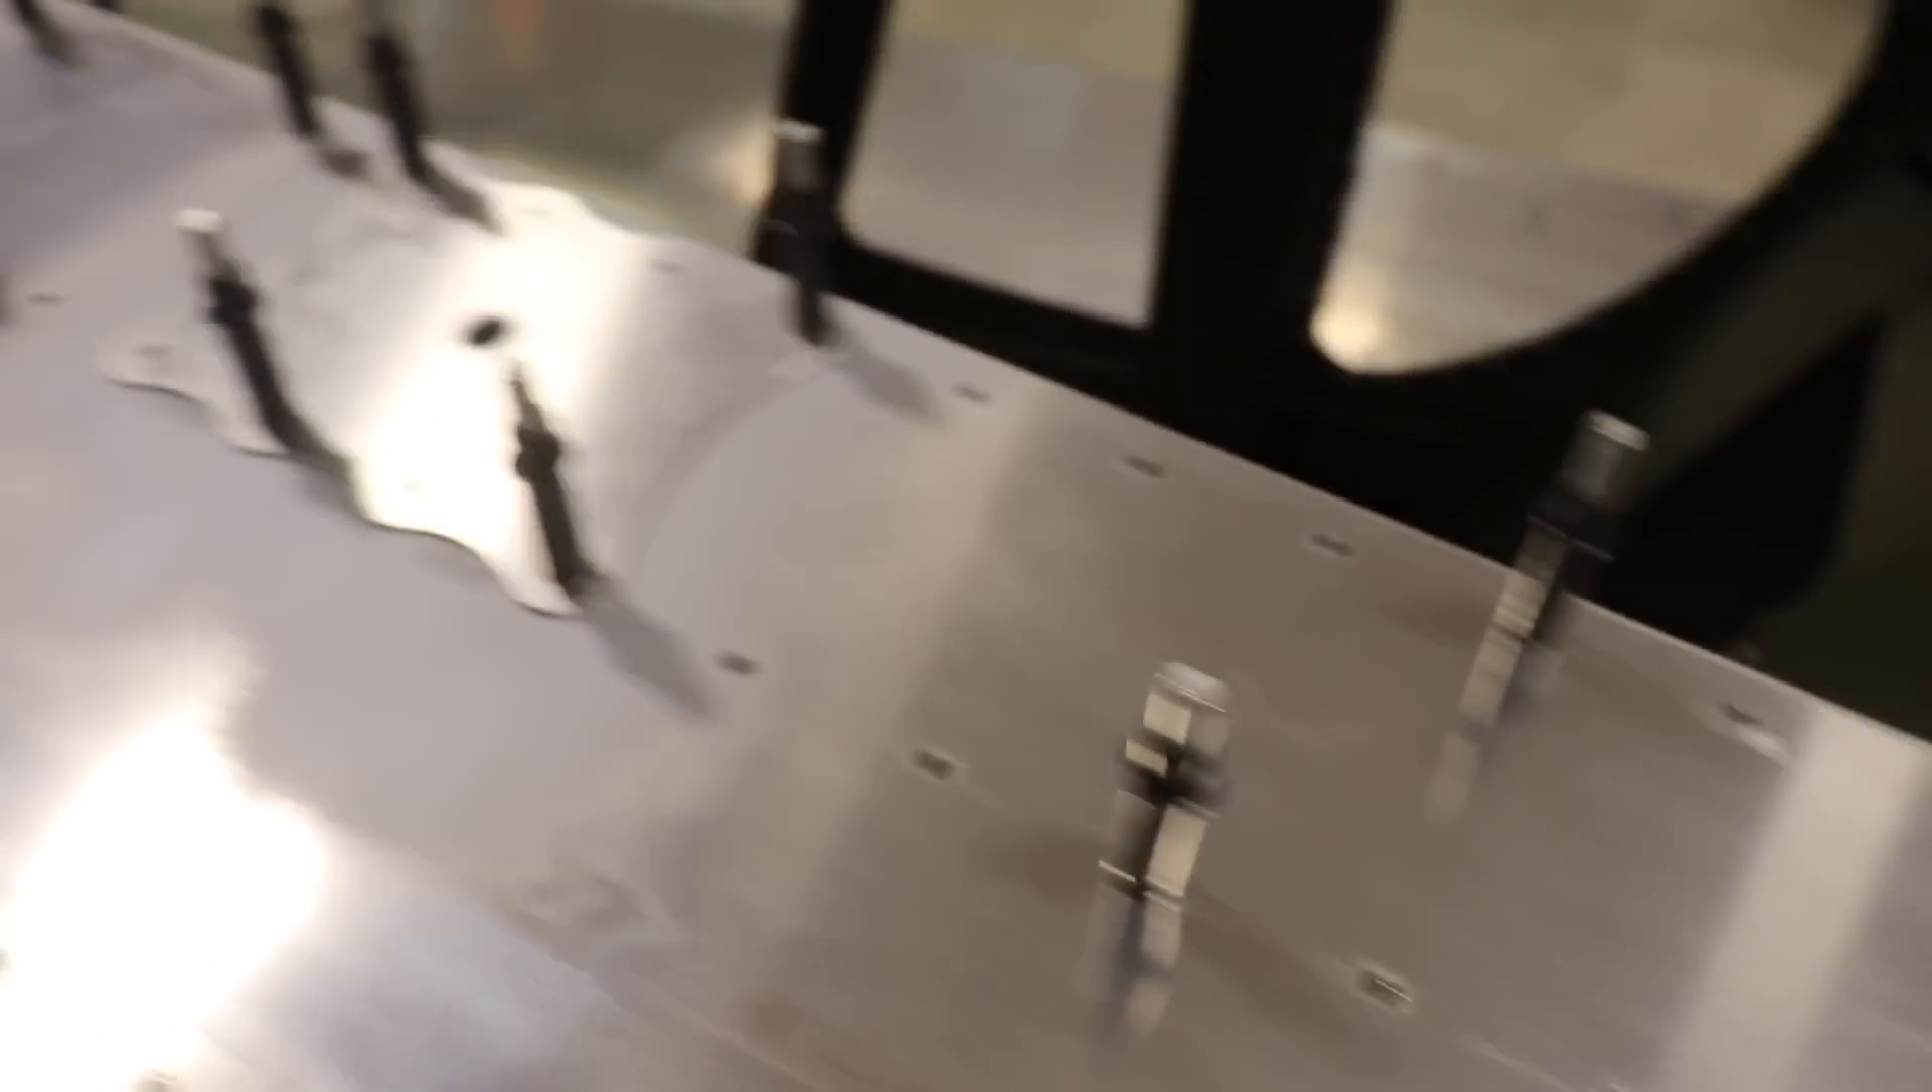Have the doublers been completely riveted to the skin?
No.